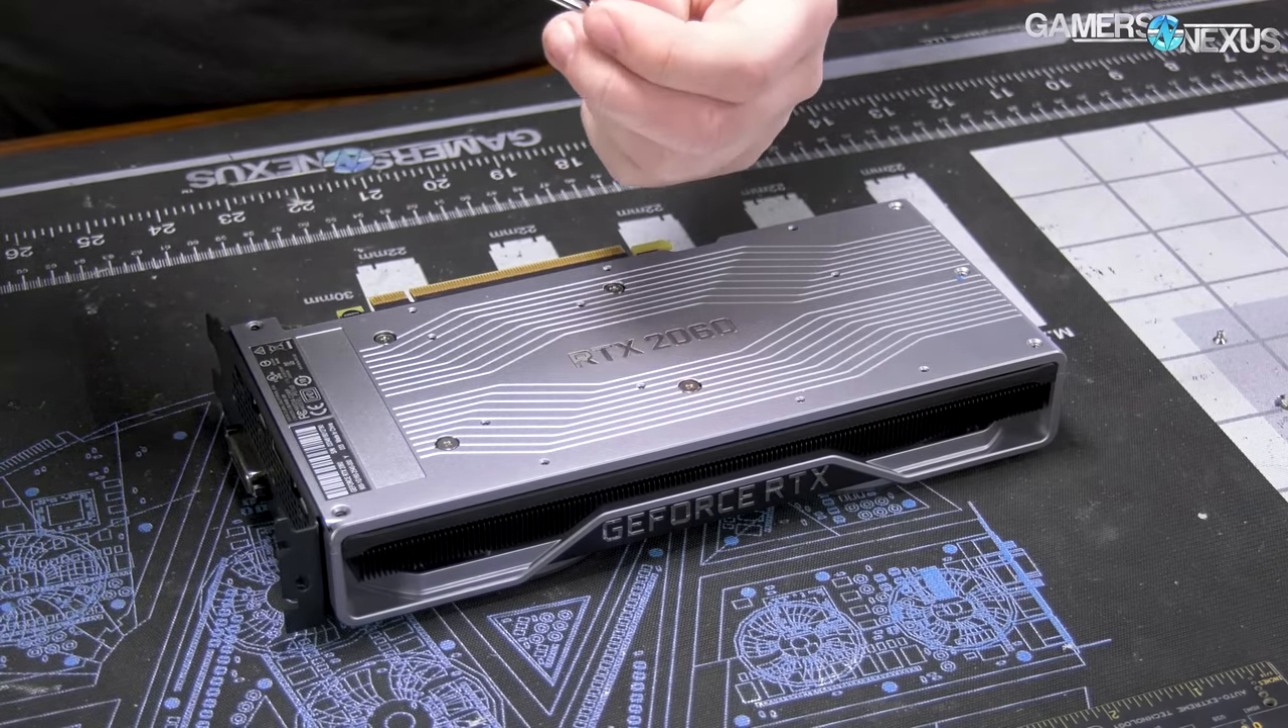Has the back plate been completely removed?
No.